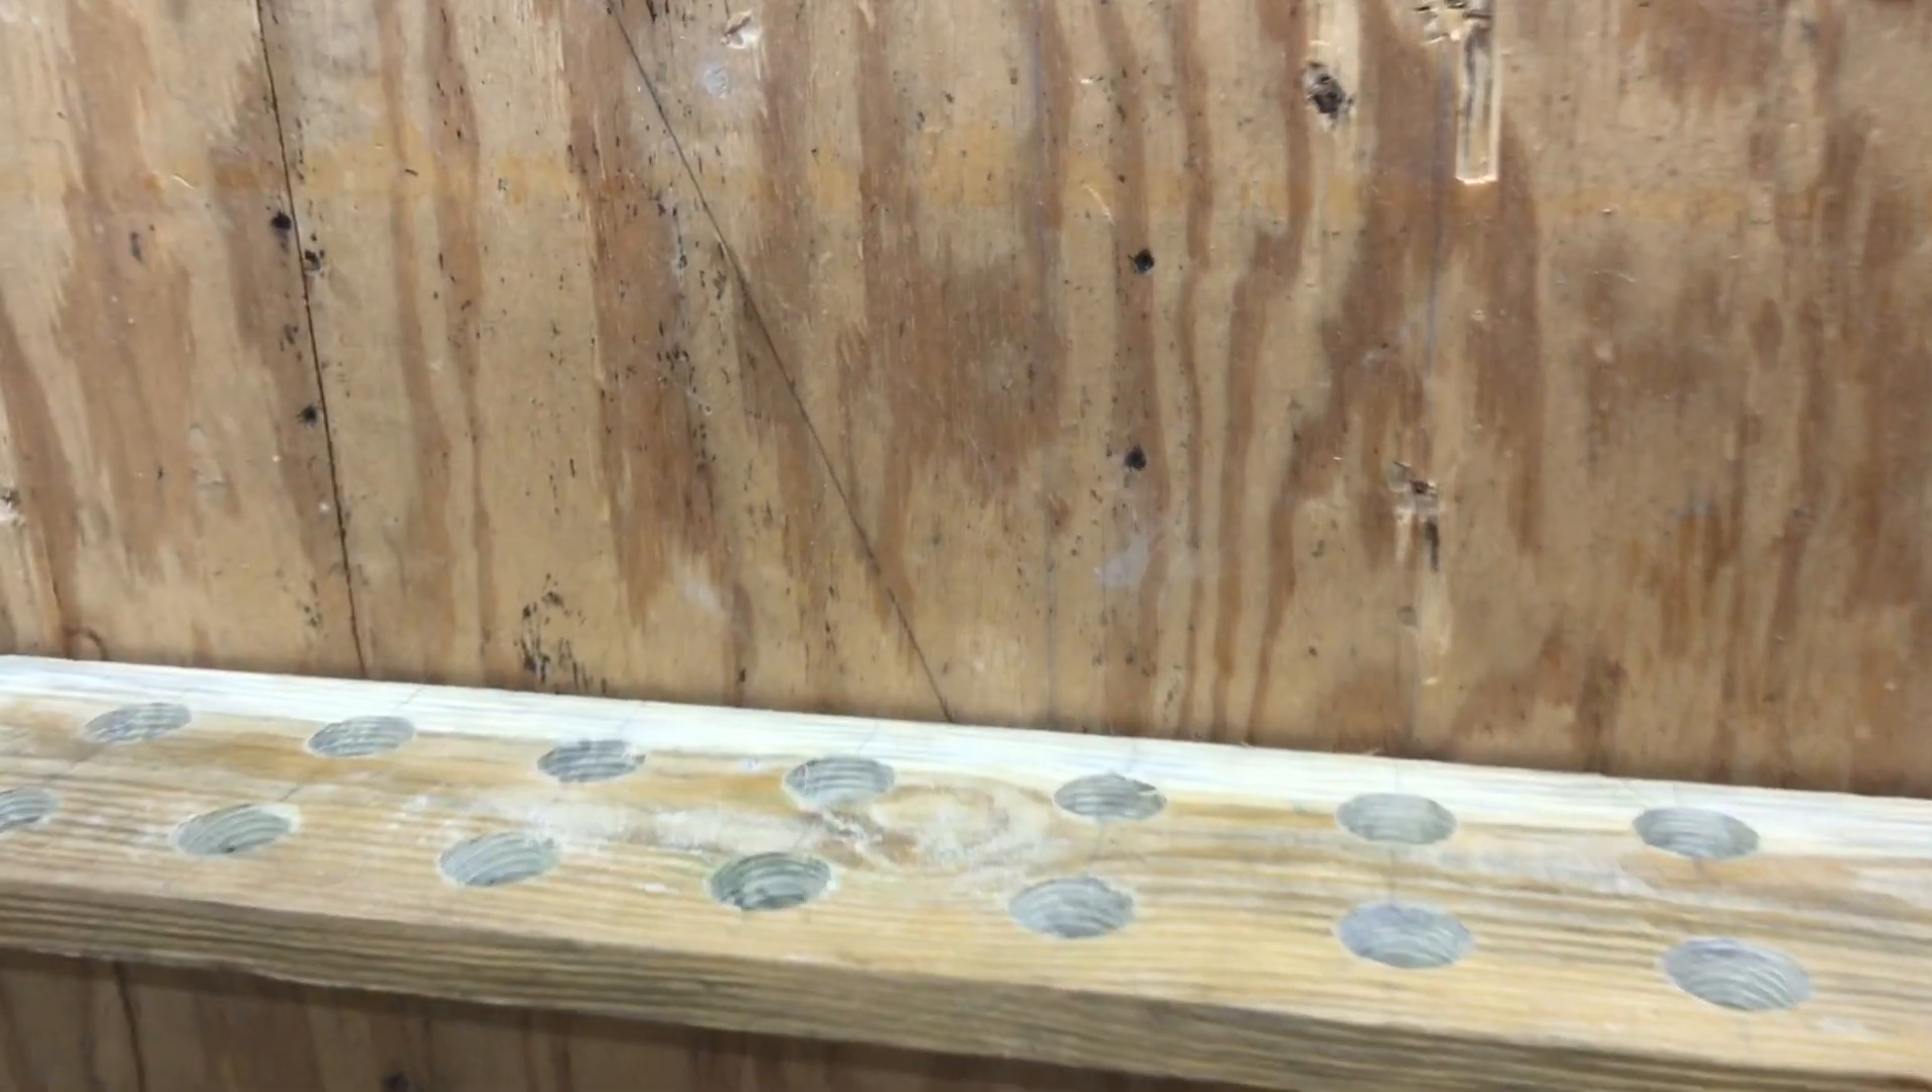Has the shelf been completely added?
Yes.